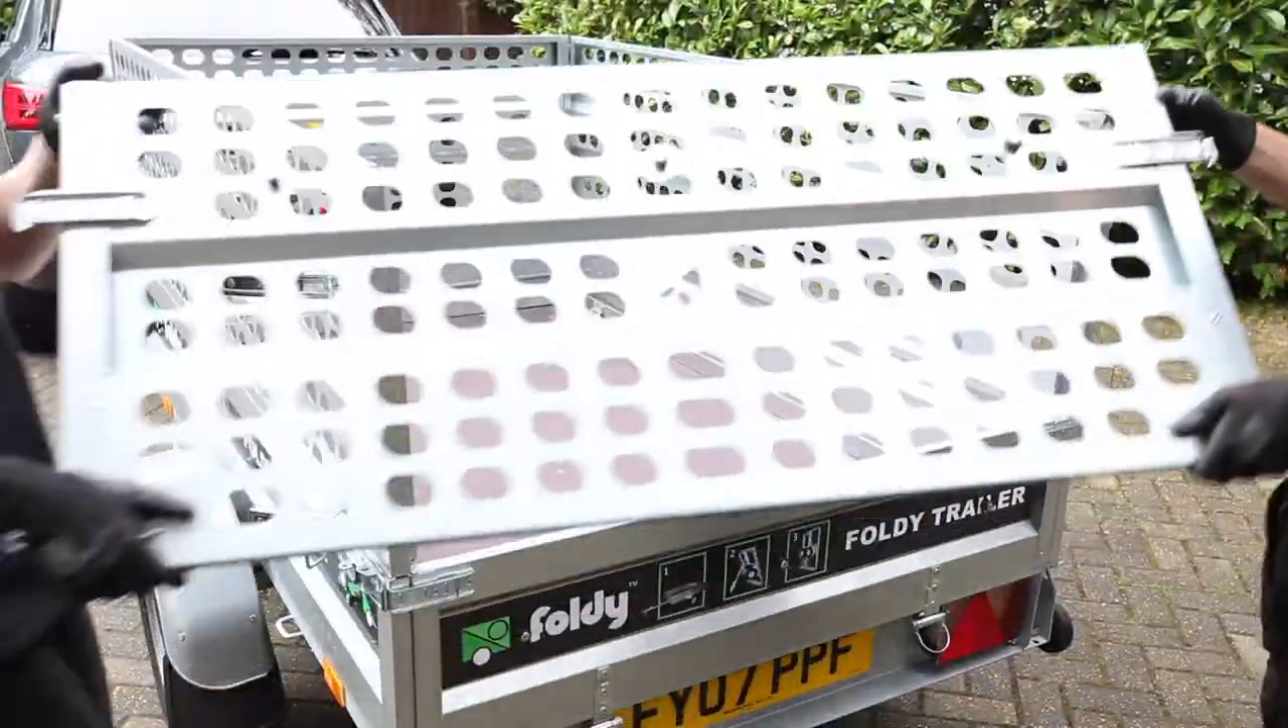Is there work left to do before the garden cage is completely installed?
Yes.